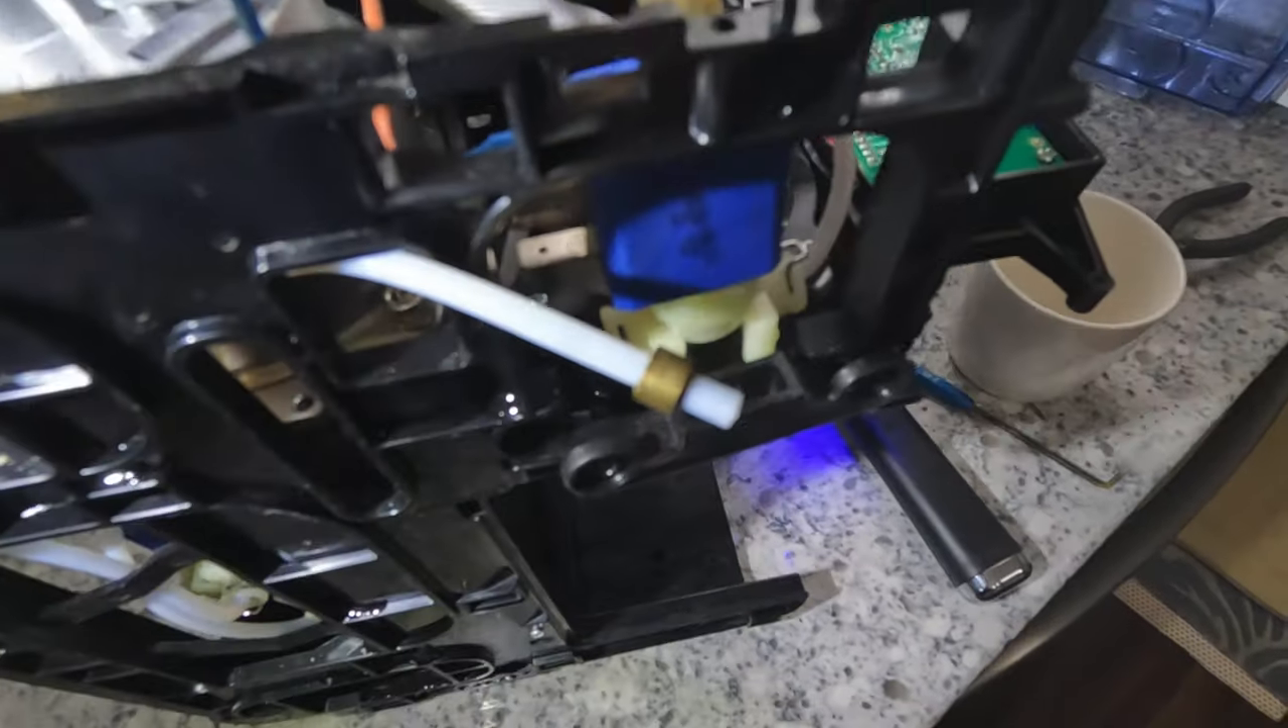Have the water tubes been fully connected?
No.